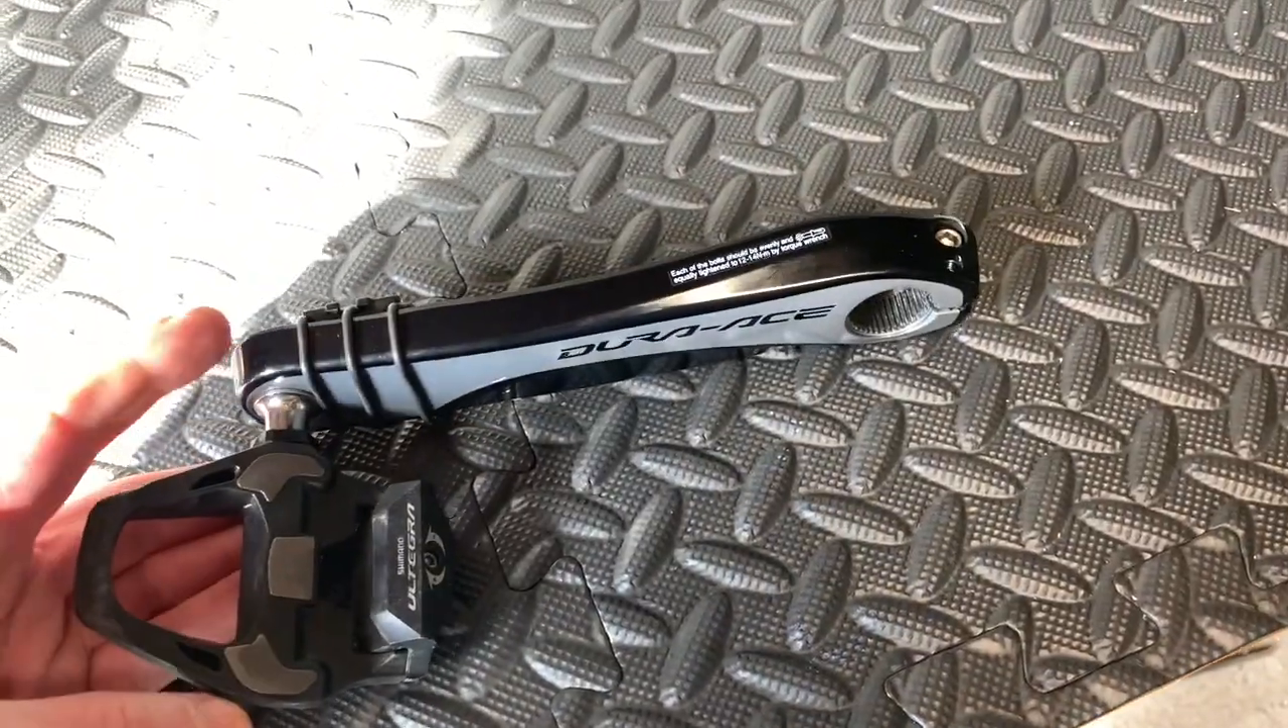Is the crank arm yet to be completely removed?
No.